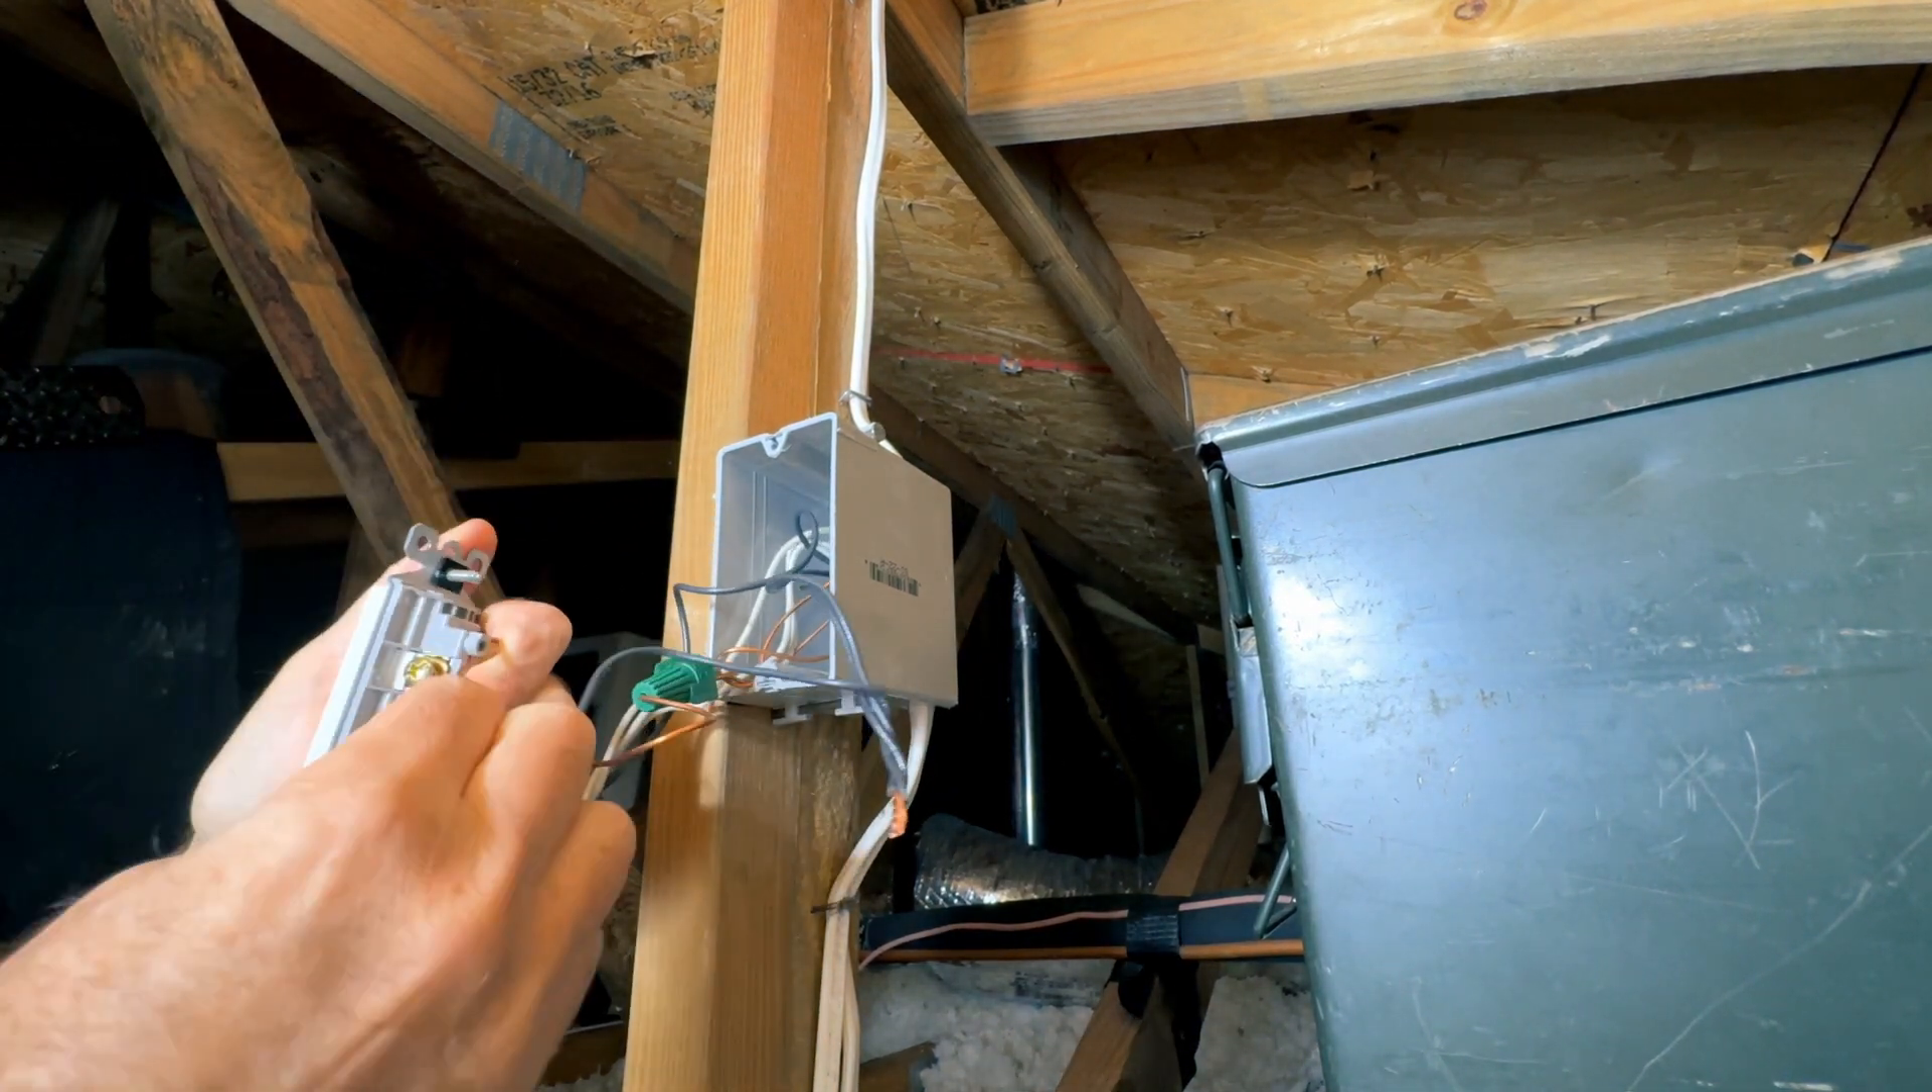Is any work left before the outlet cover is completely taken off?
No.